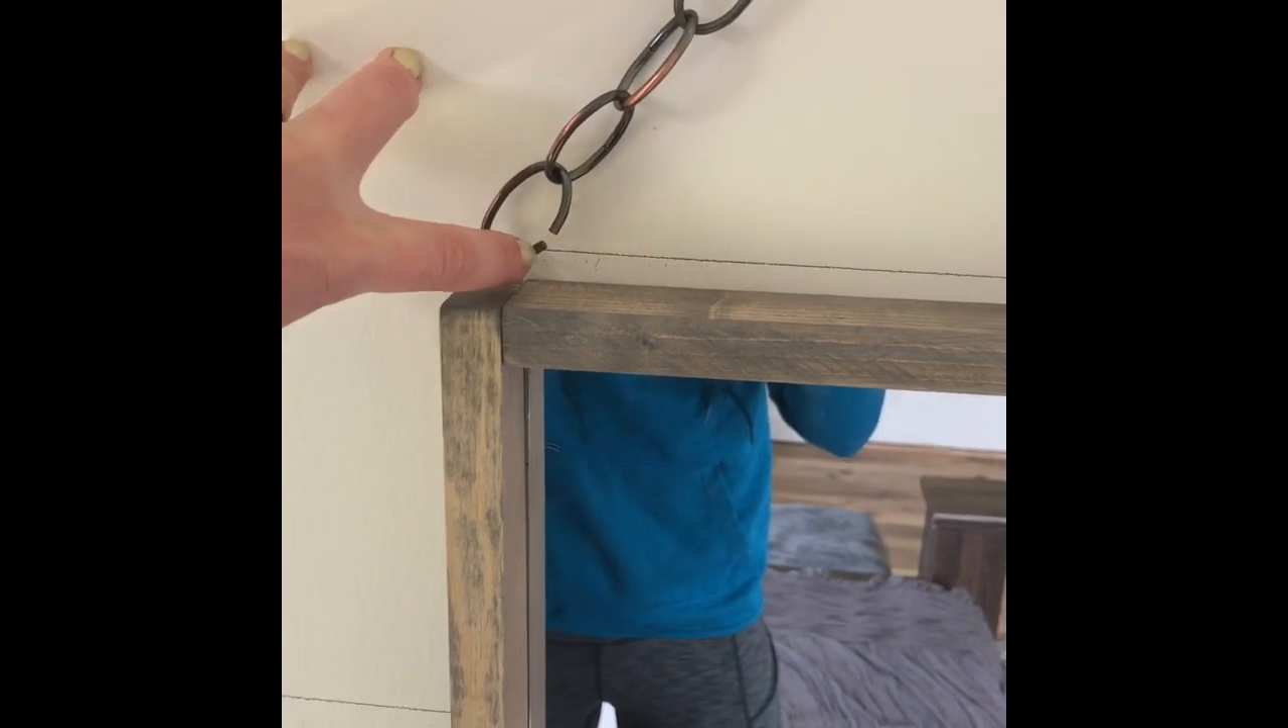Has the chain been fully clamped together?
No.